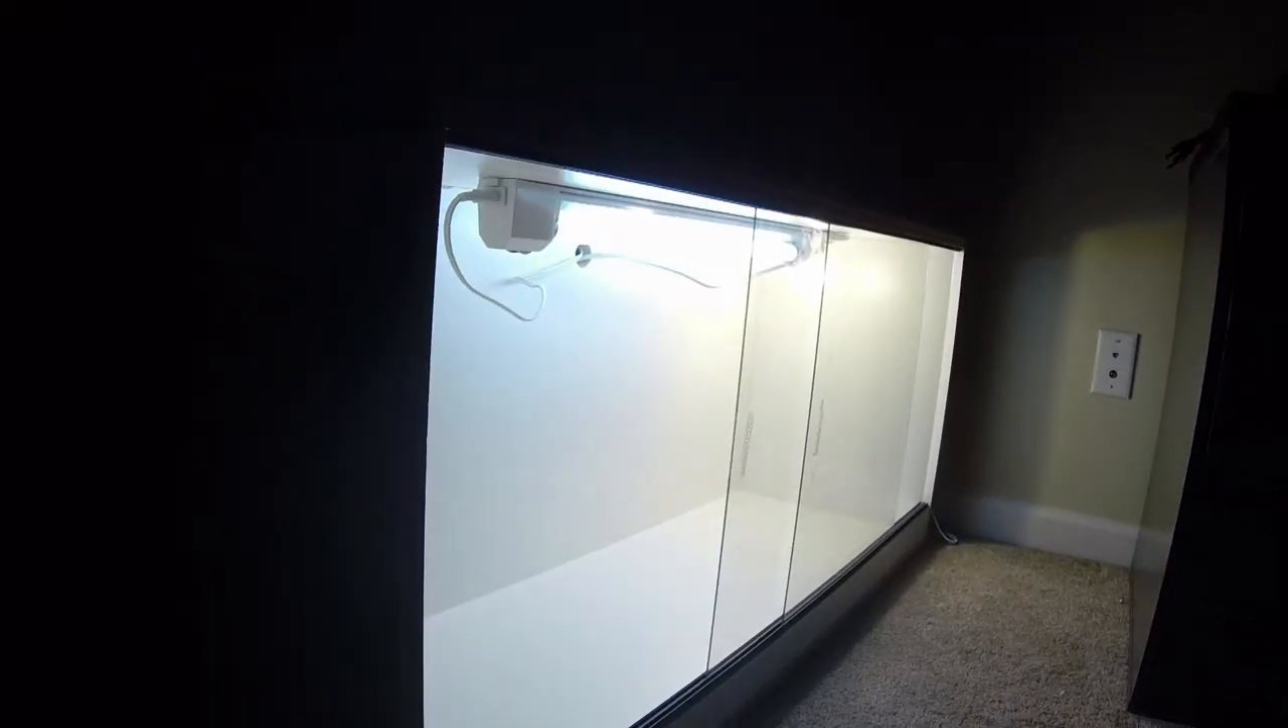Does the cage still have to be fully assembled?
No.